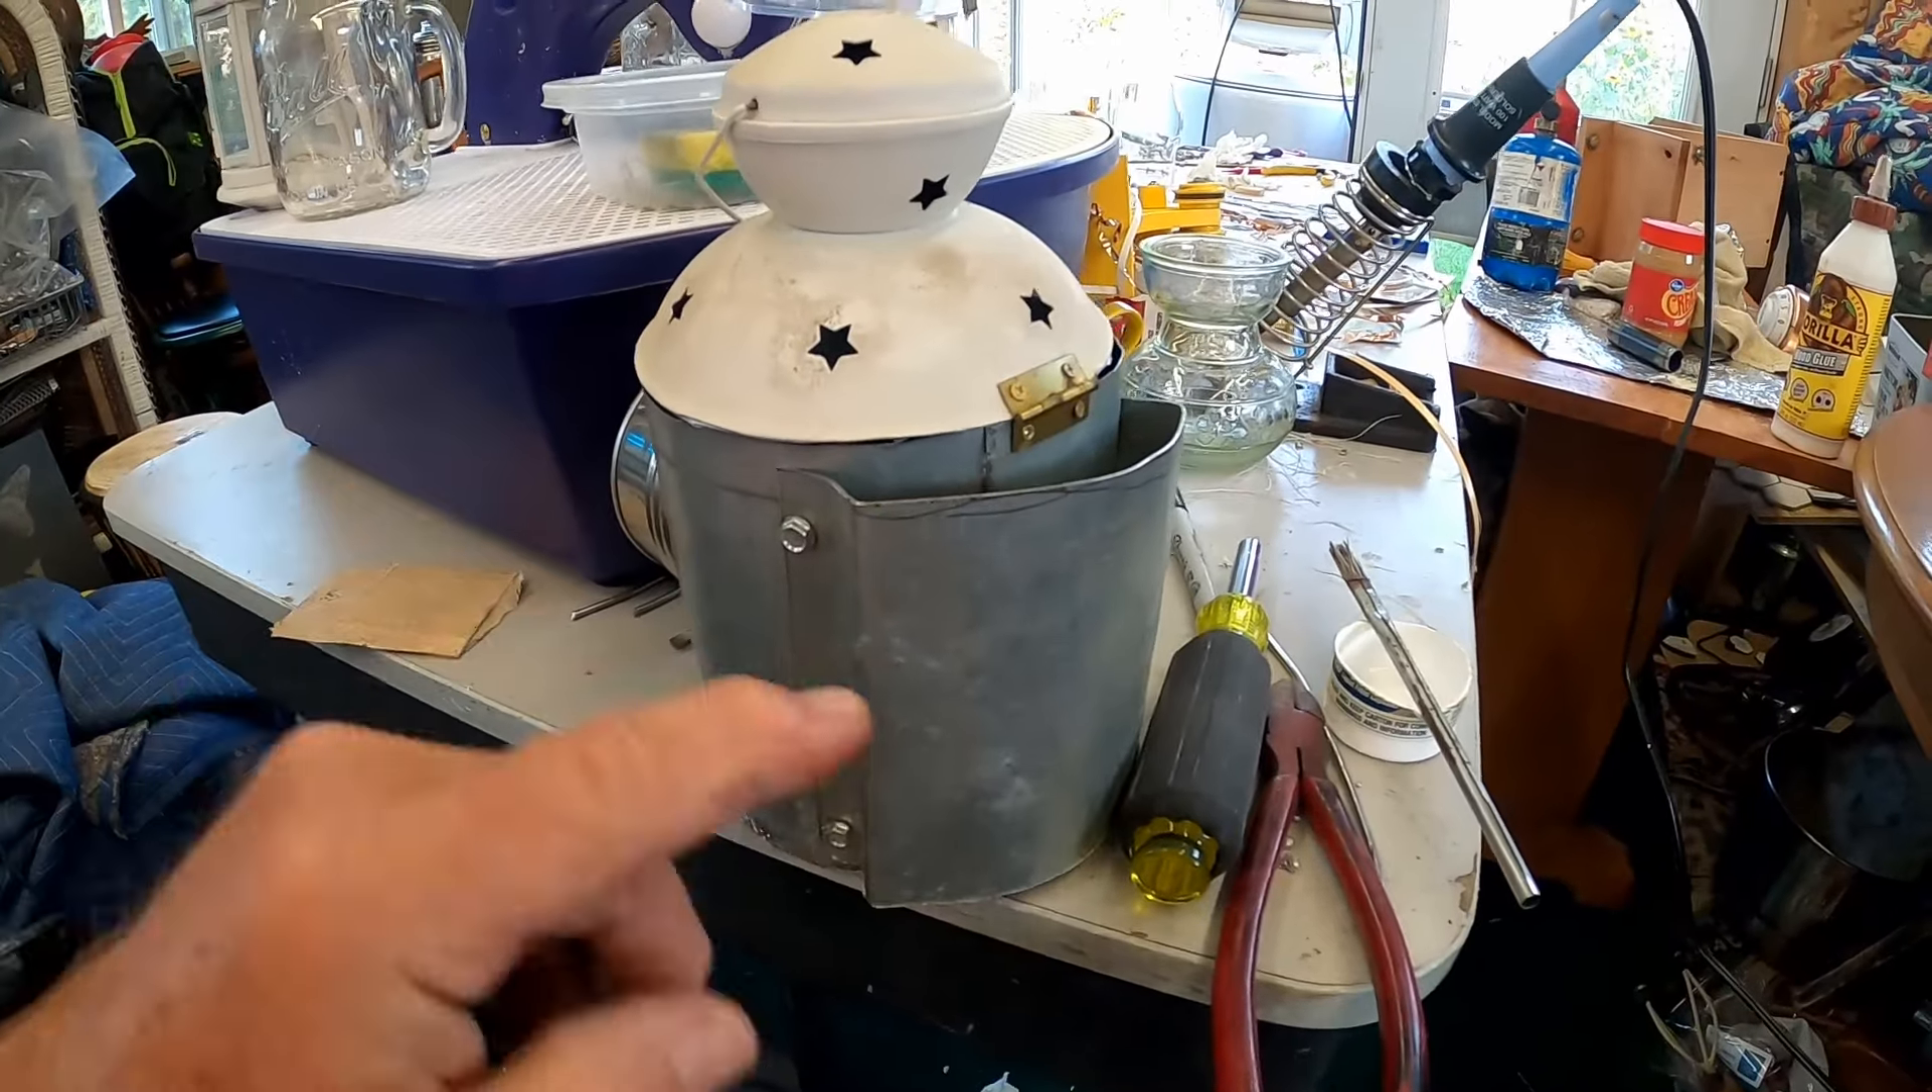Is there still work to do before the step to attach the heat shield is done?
No.